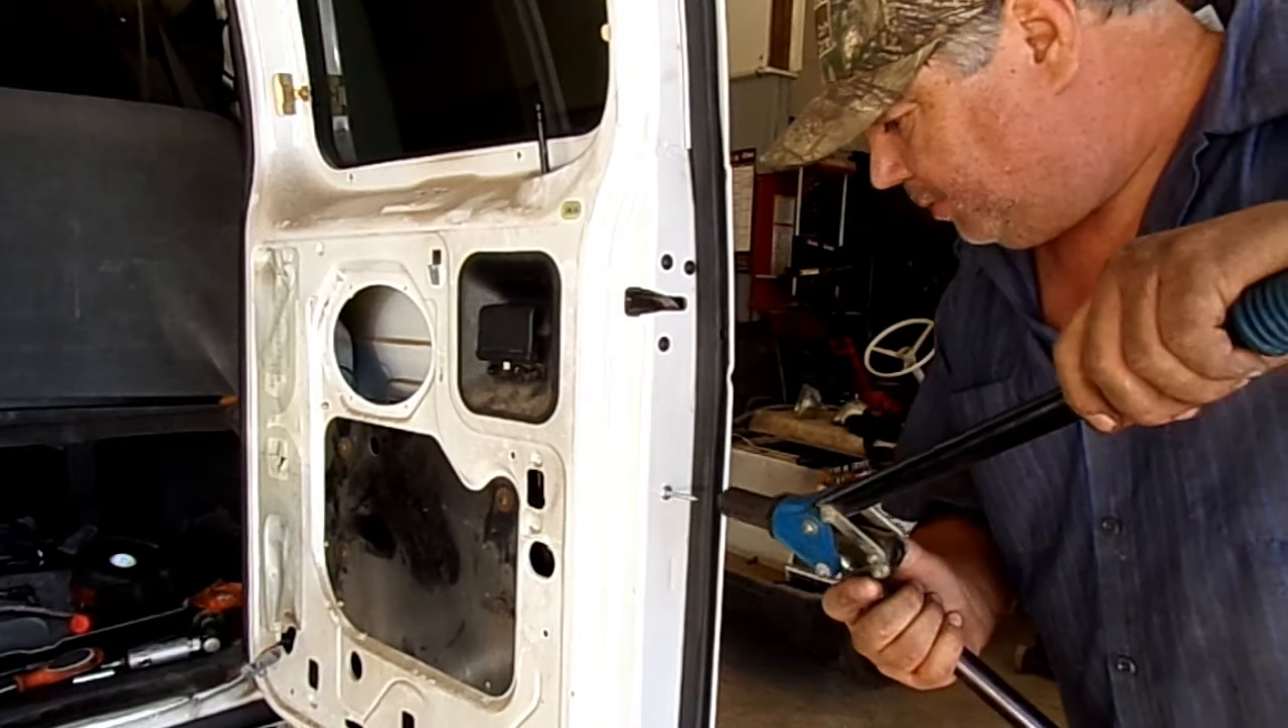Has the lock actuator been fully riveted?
No.